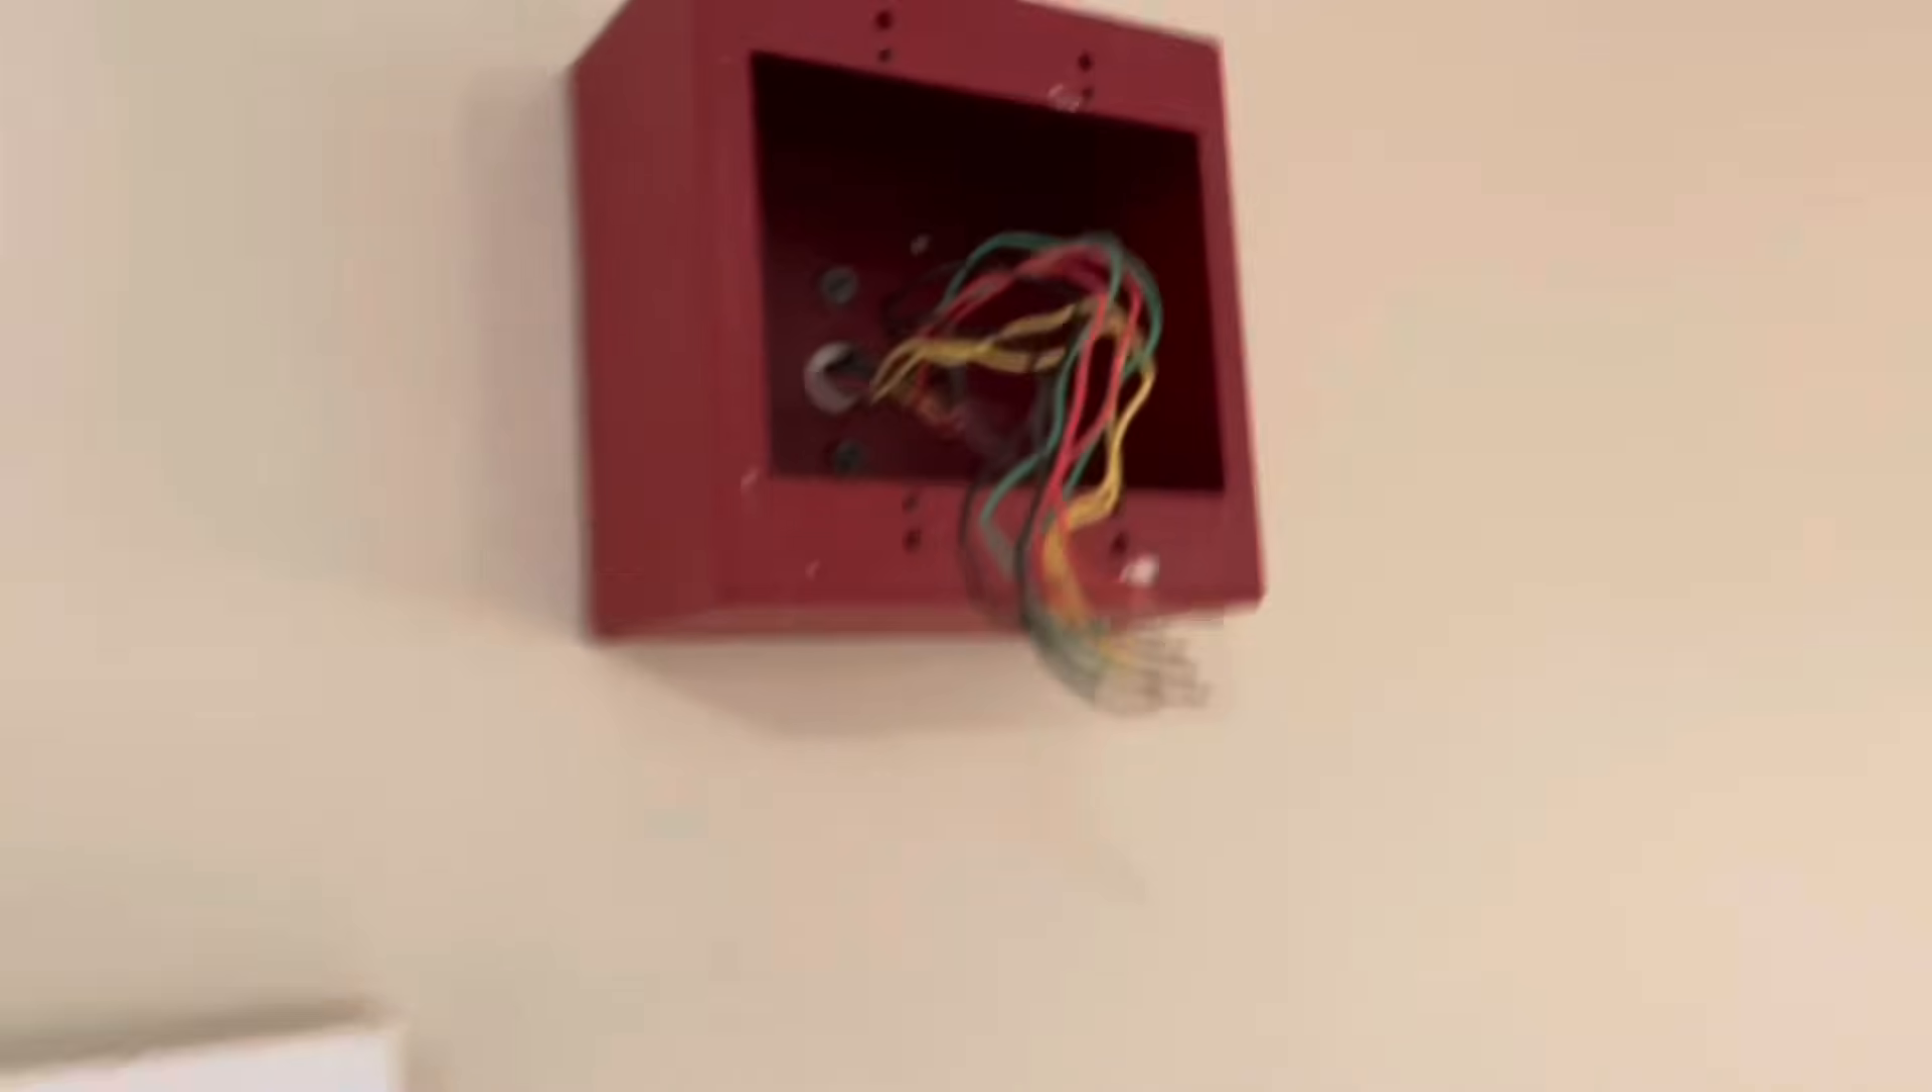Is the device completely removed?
Yes.